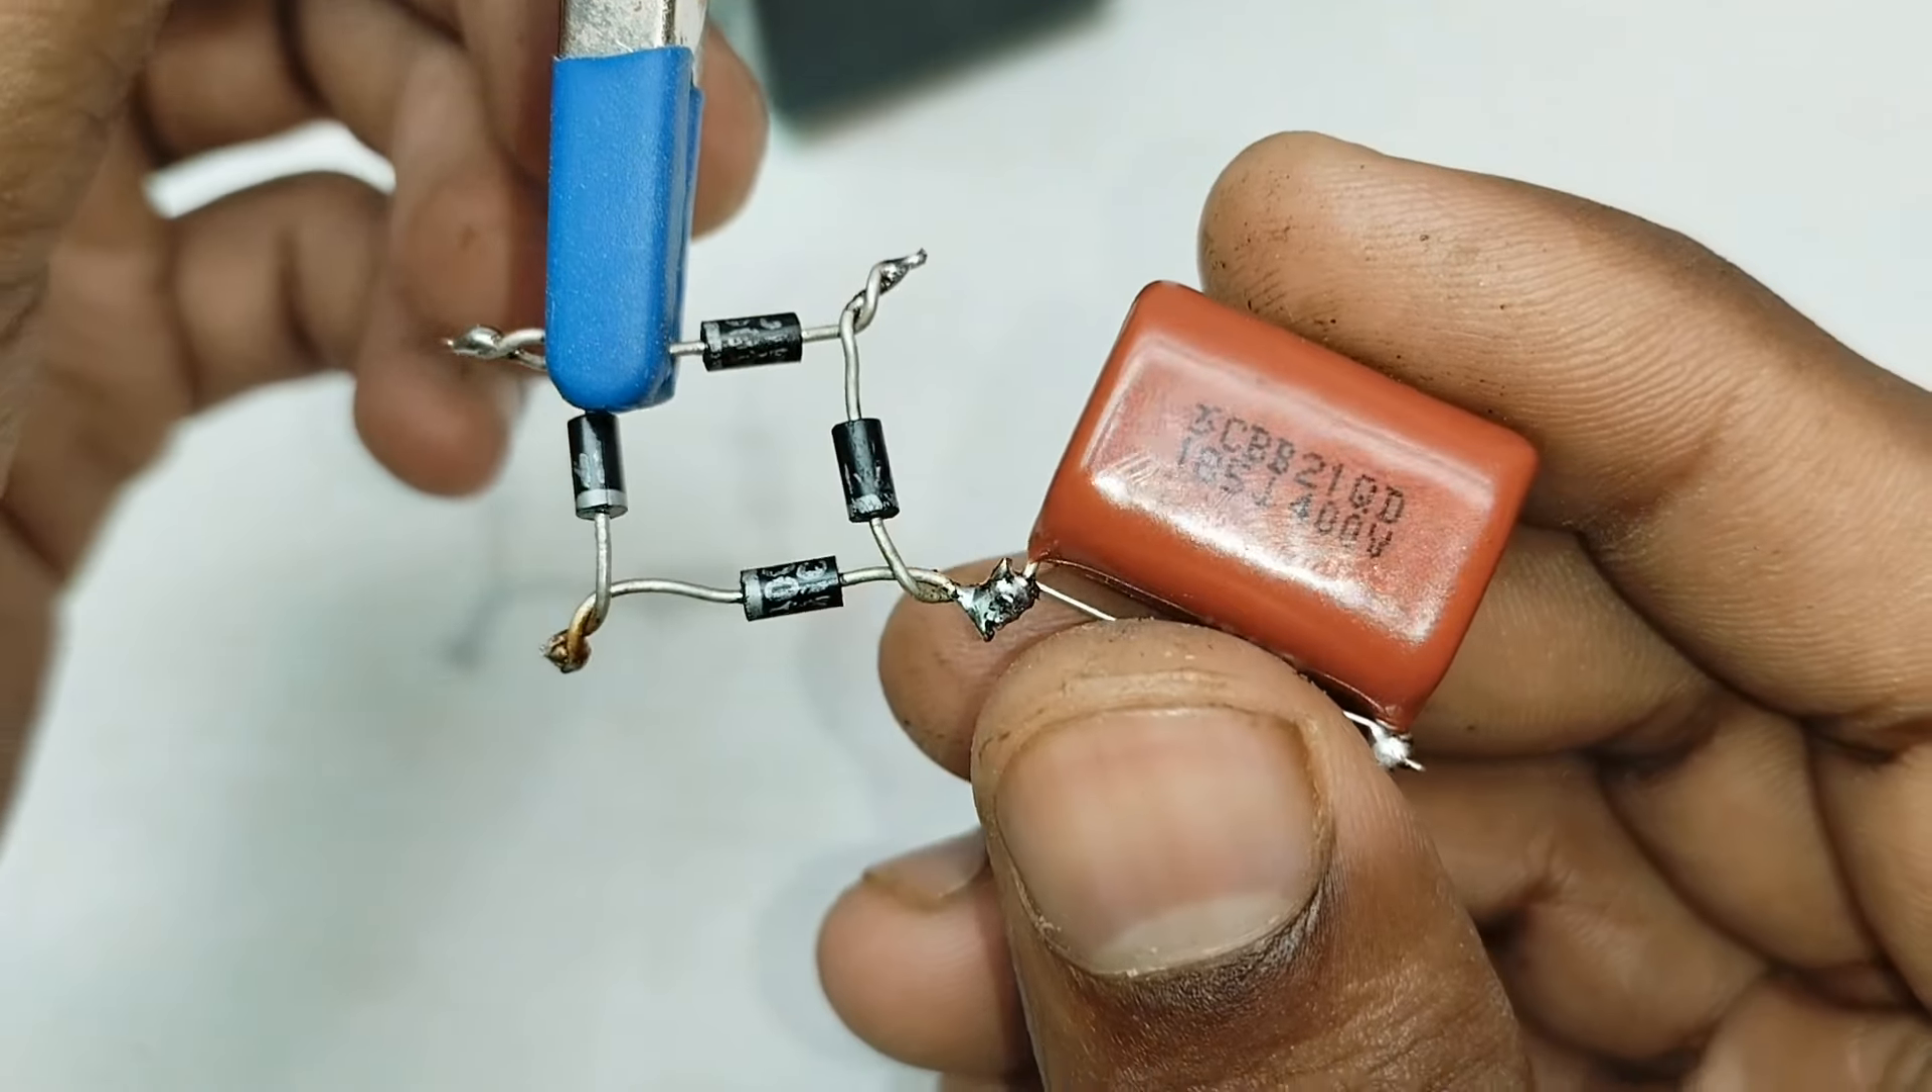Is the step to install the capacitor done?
Yes.